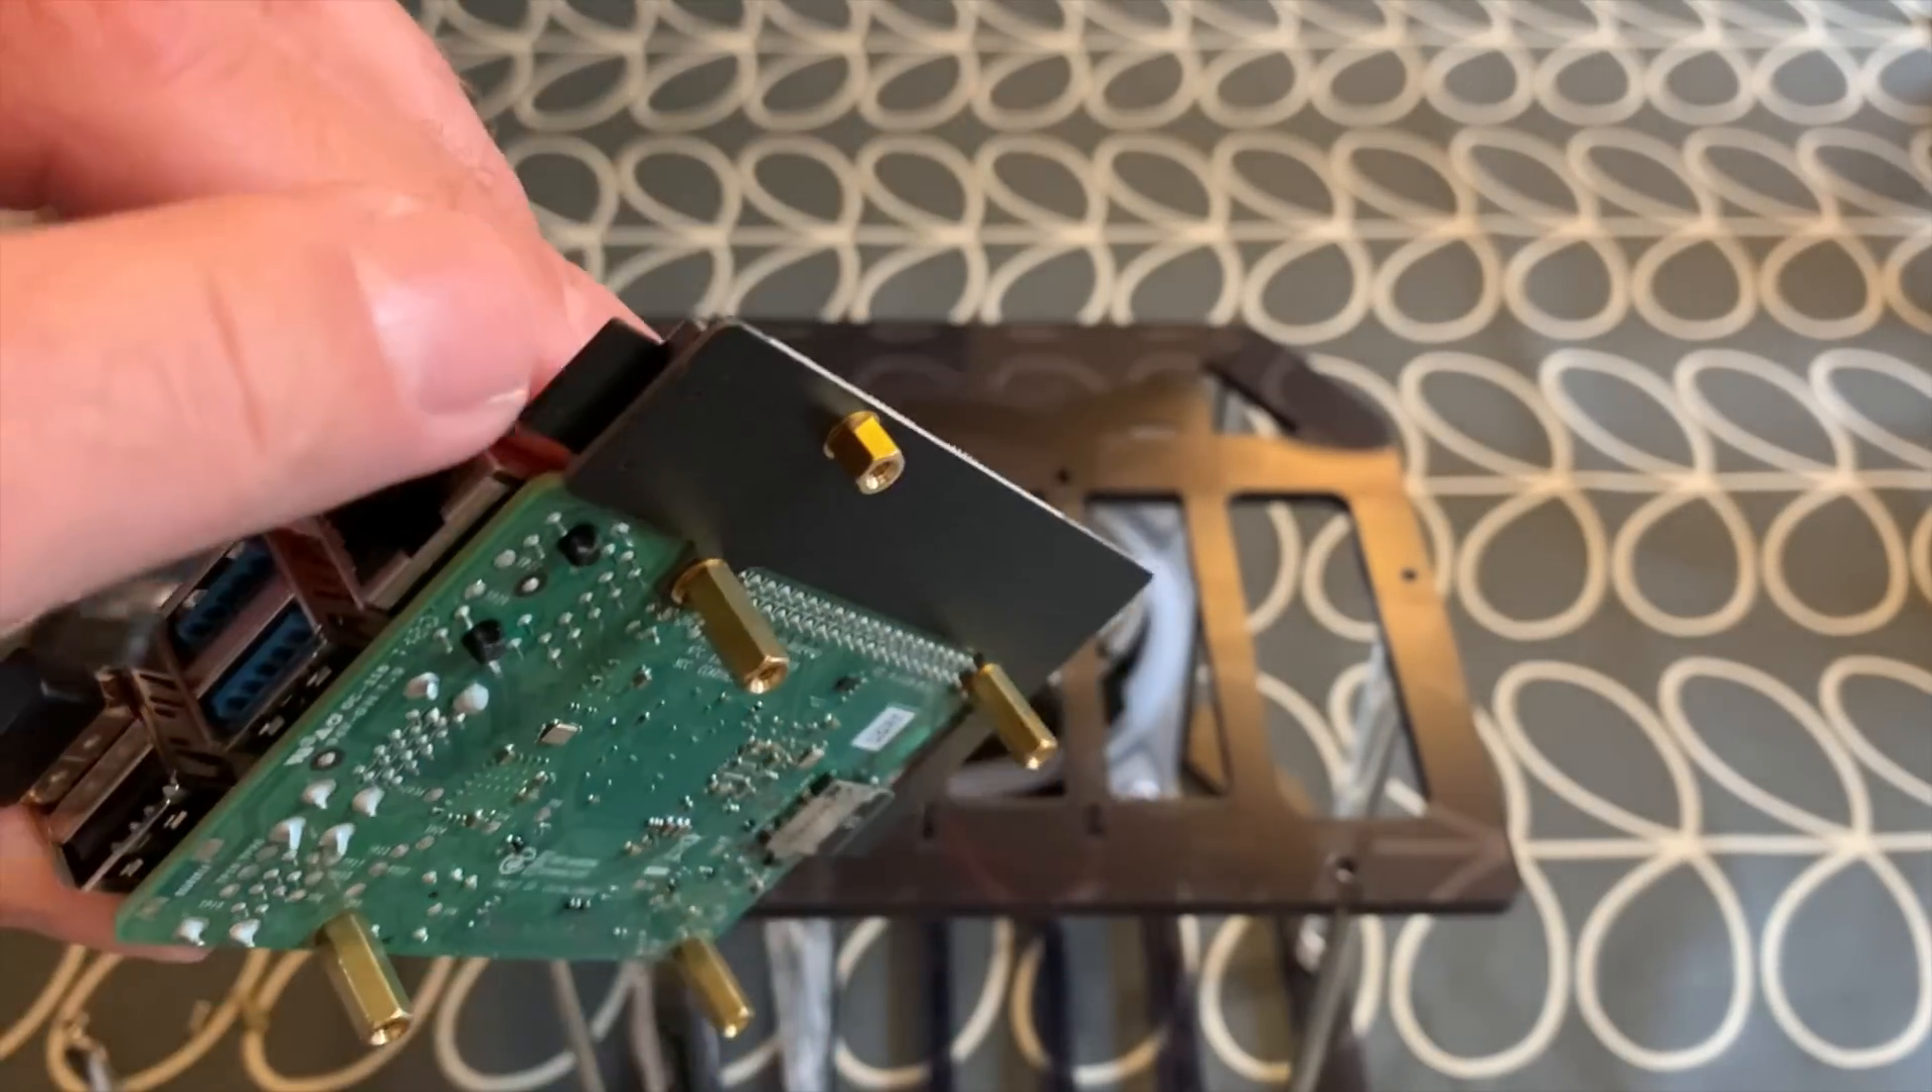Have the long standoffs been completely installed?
Yes.